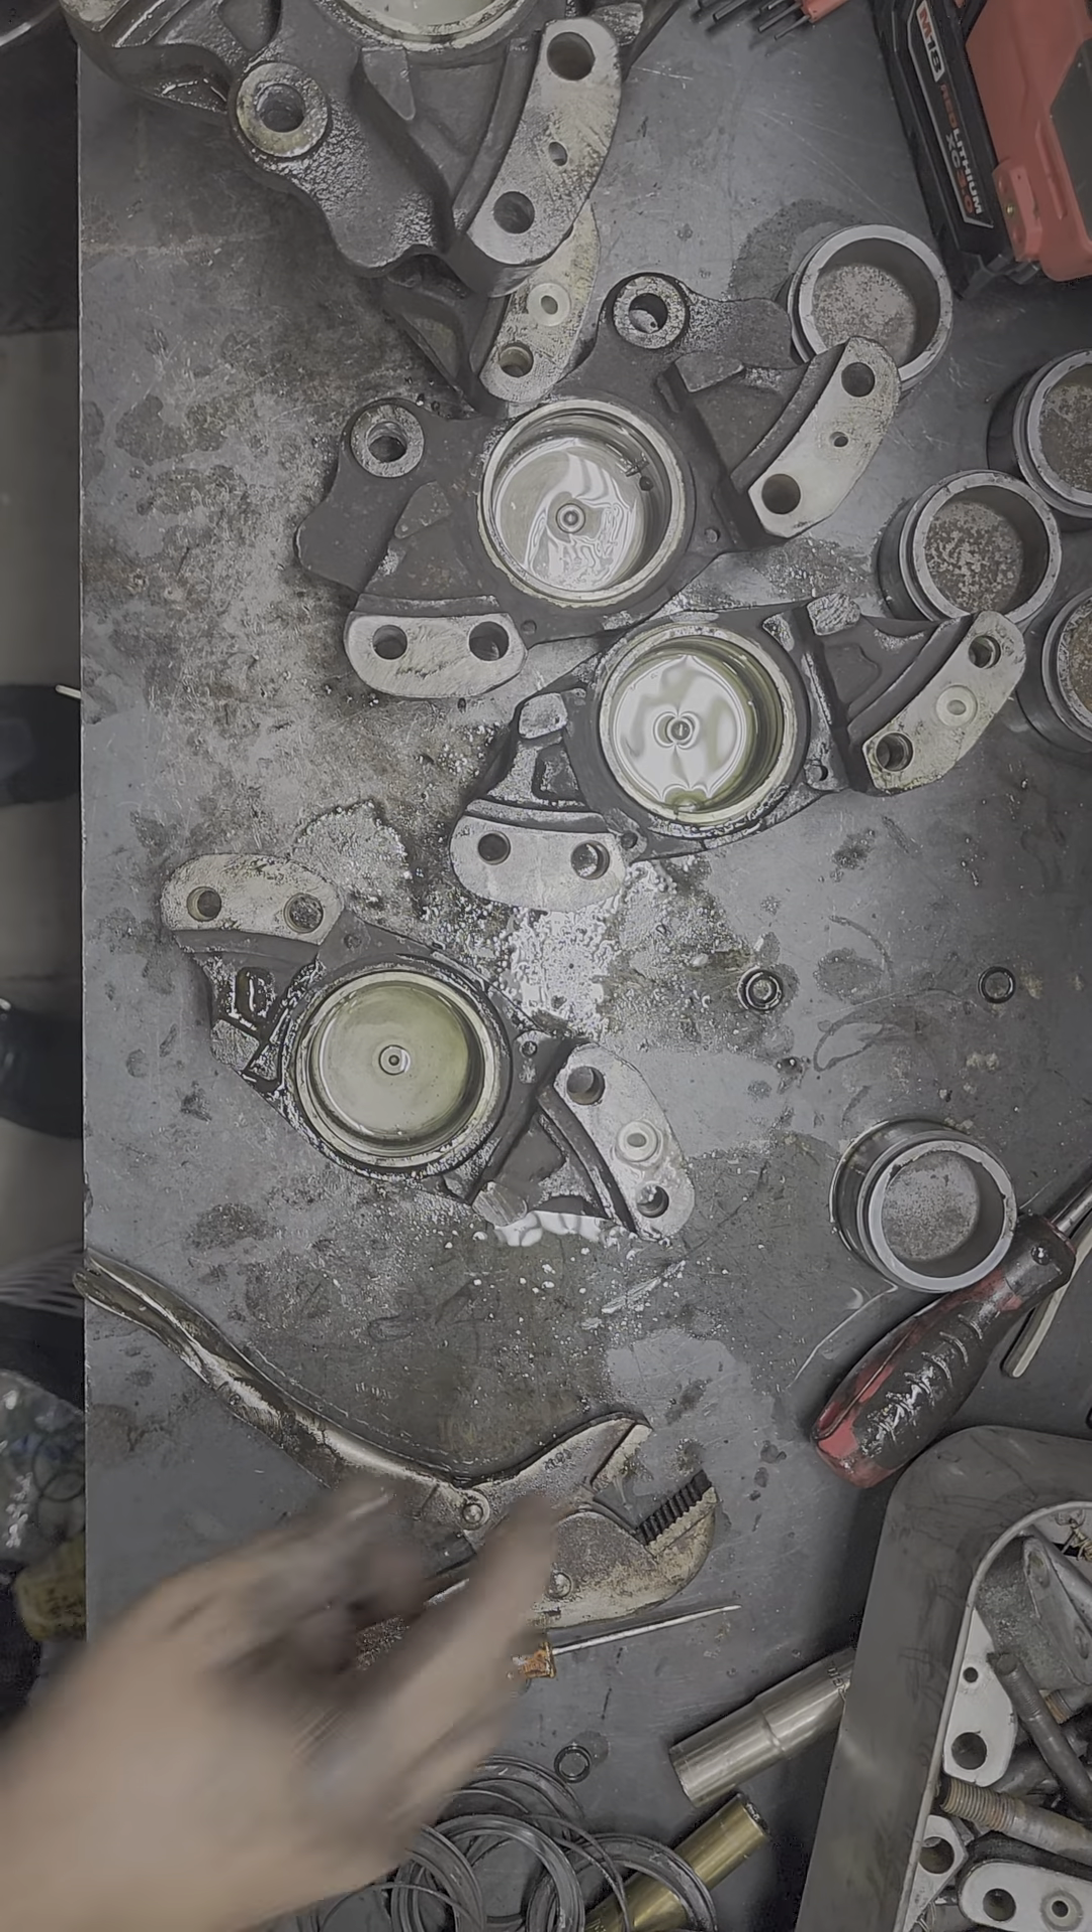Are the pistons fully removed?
Yes.